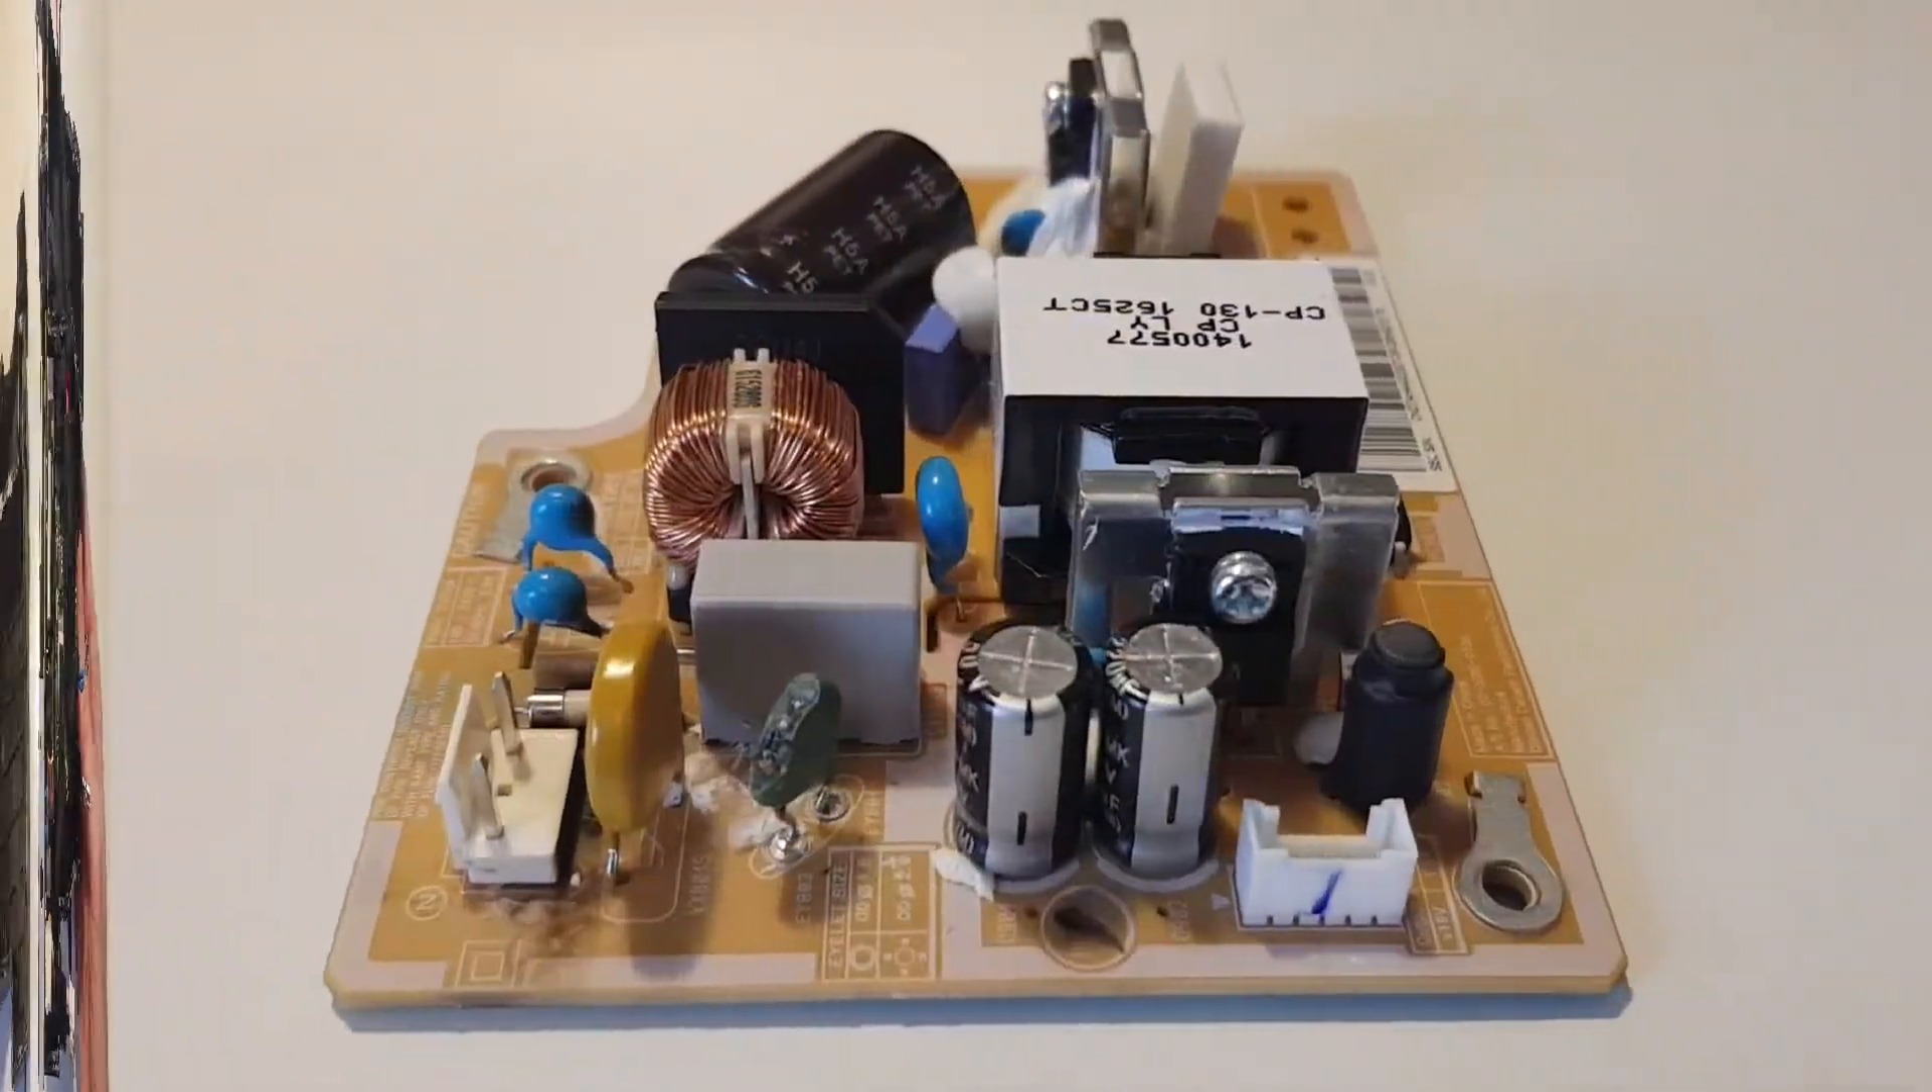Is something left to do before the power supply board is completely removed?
No.